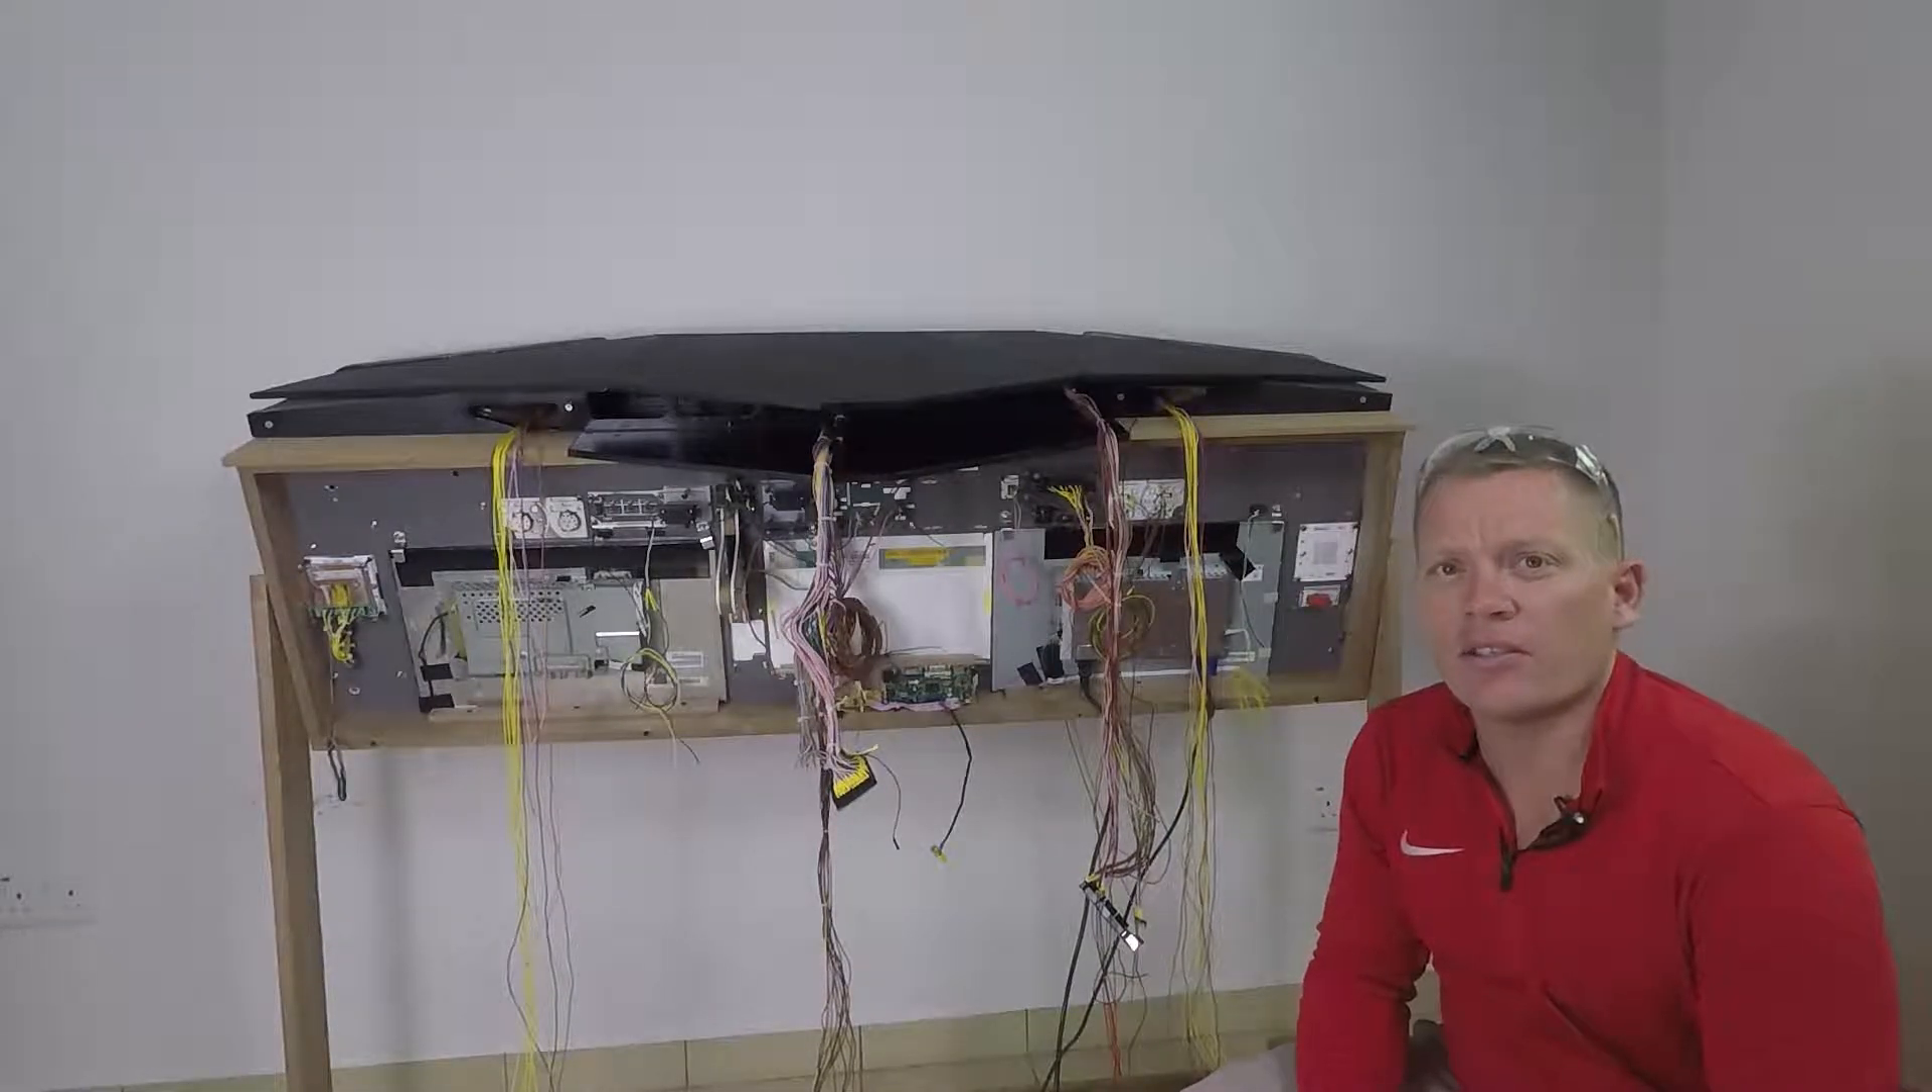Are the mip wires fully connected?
No.